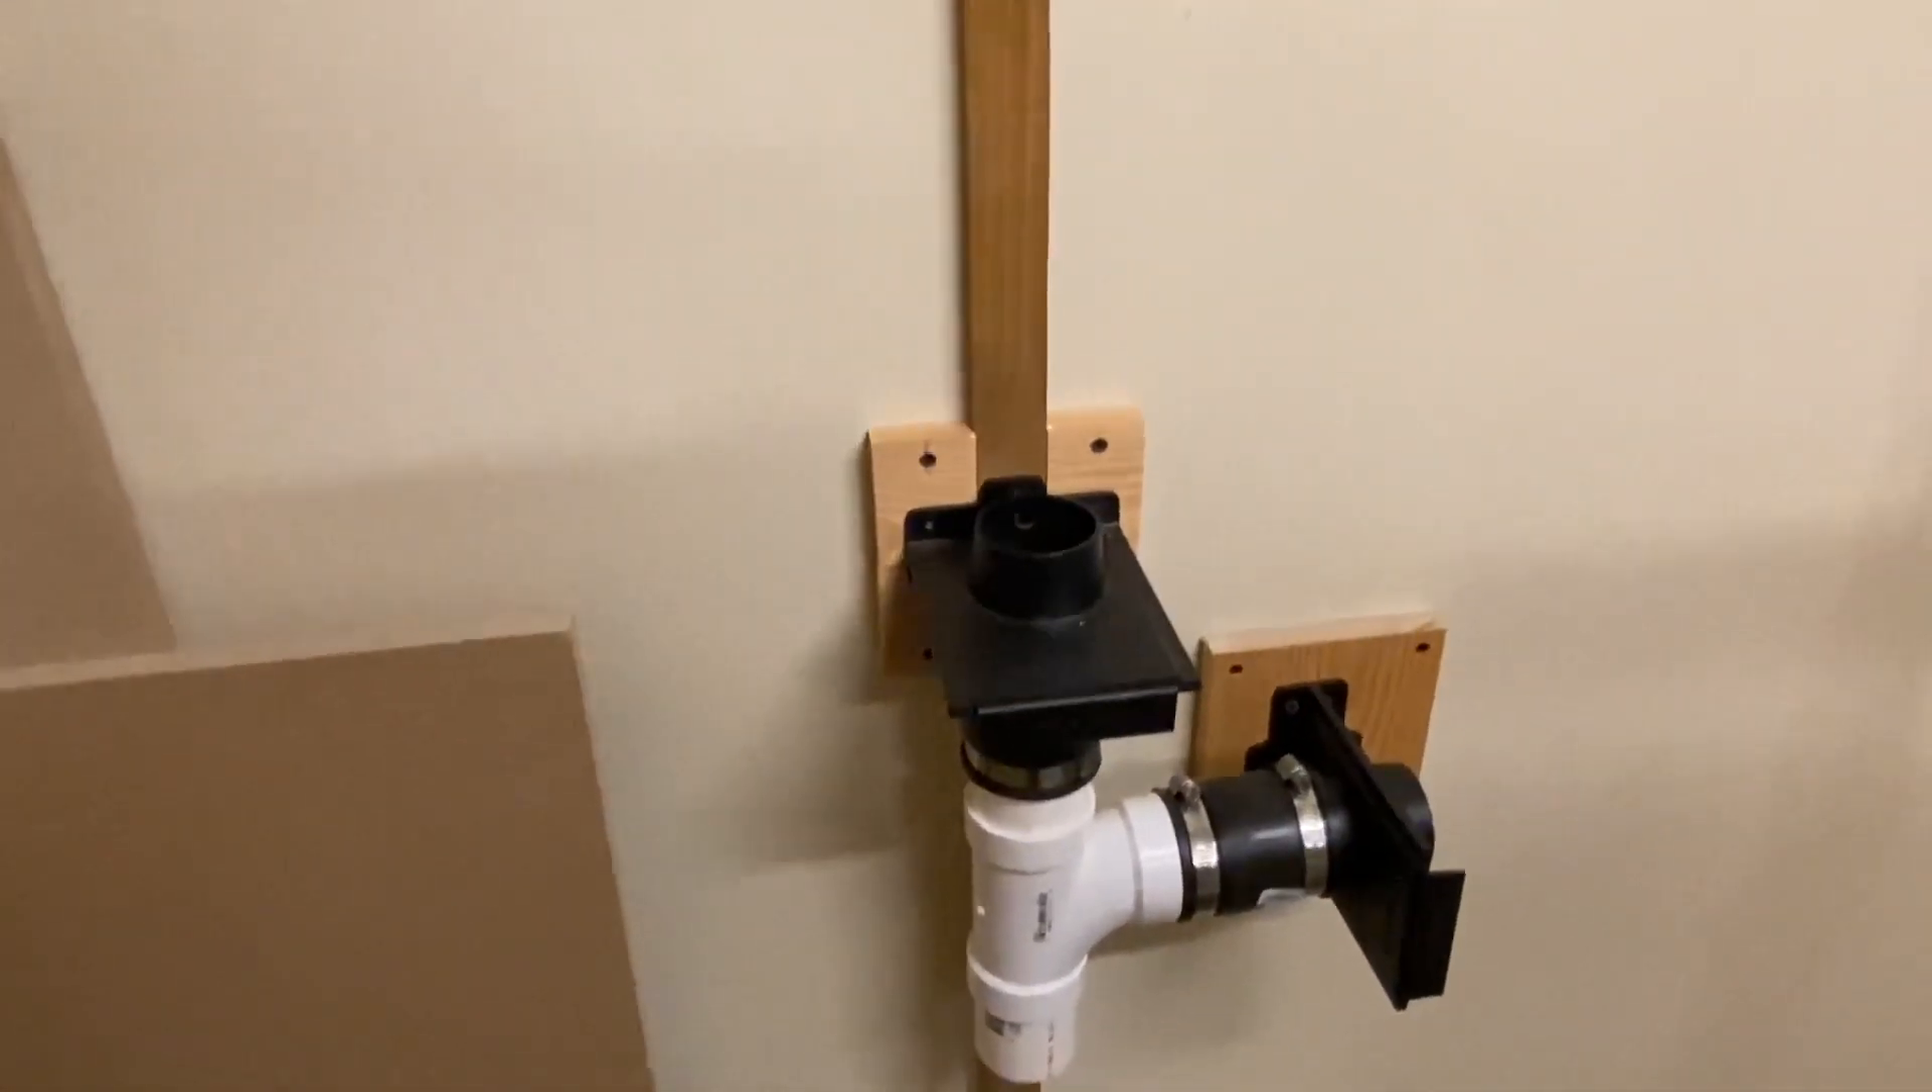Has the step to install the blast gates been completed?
Yes.